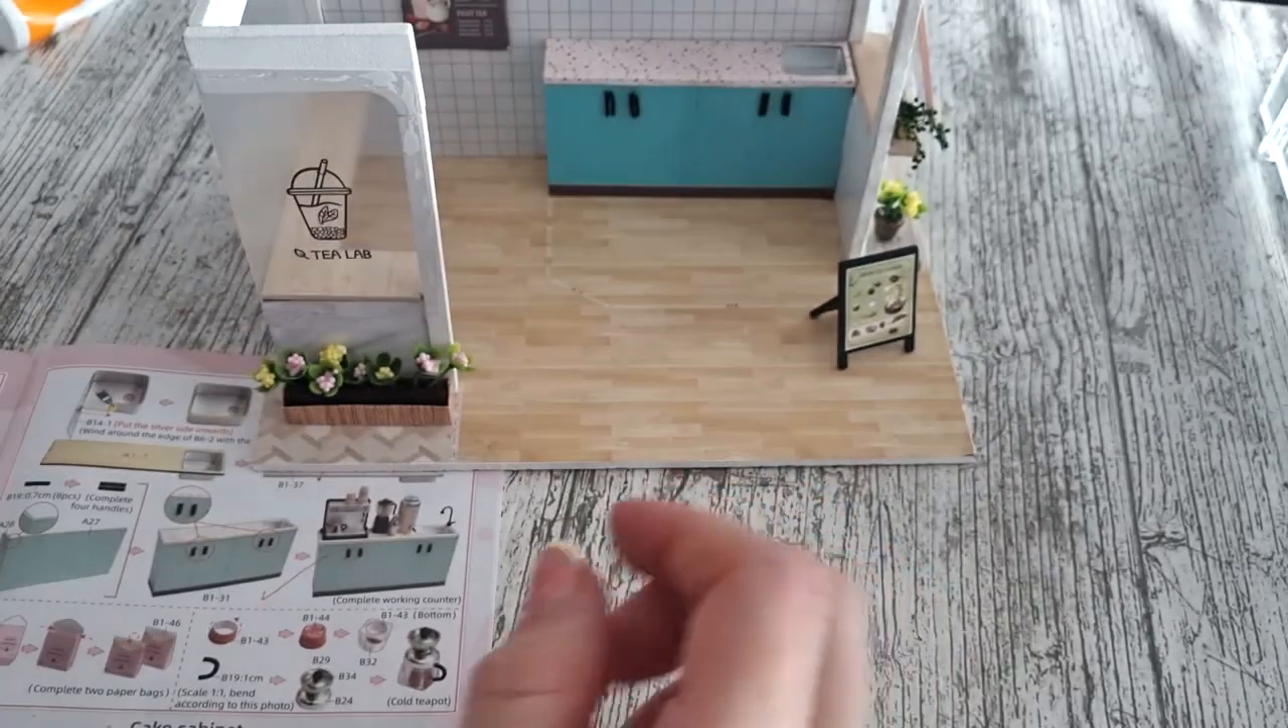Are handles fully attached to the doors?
Yes.